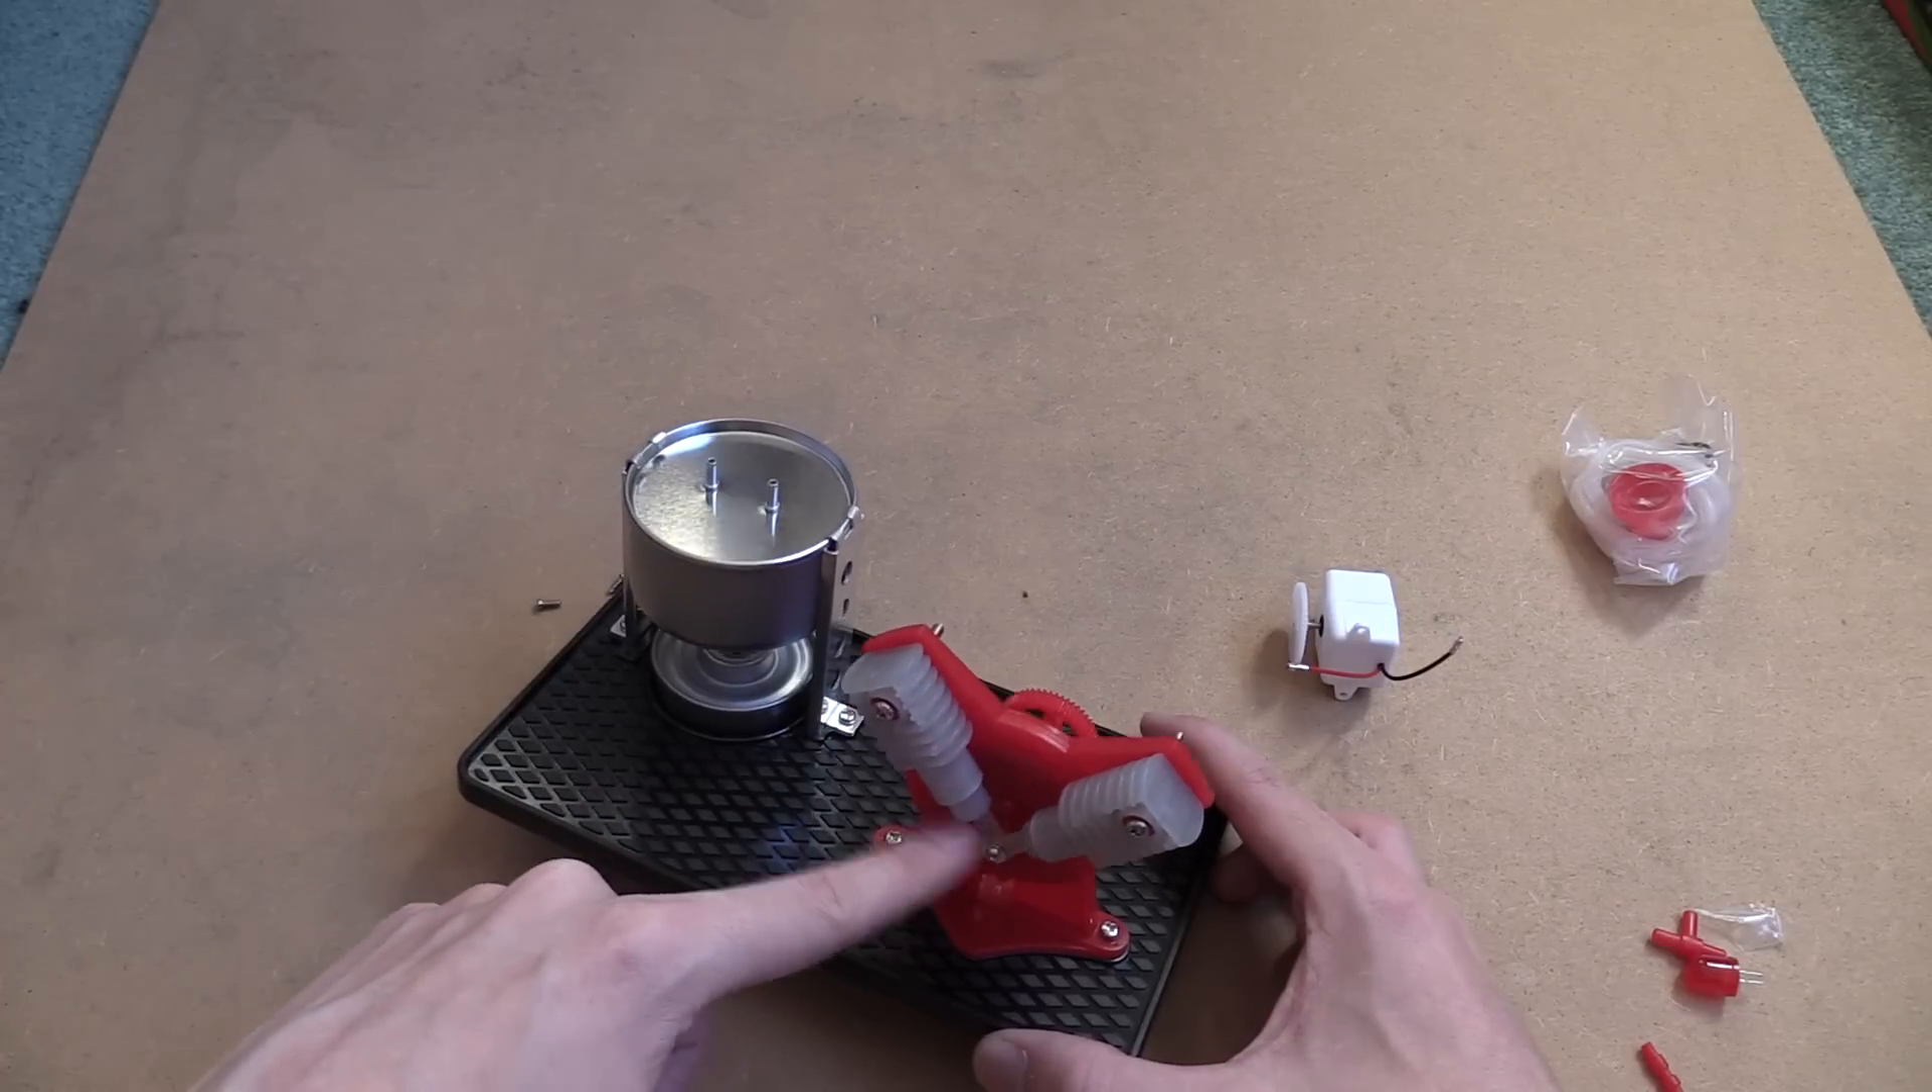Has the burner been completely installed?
Yes.